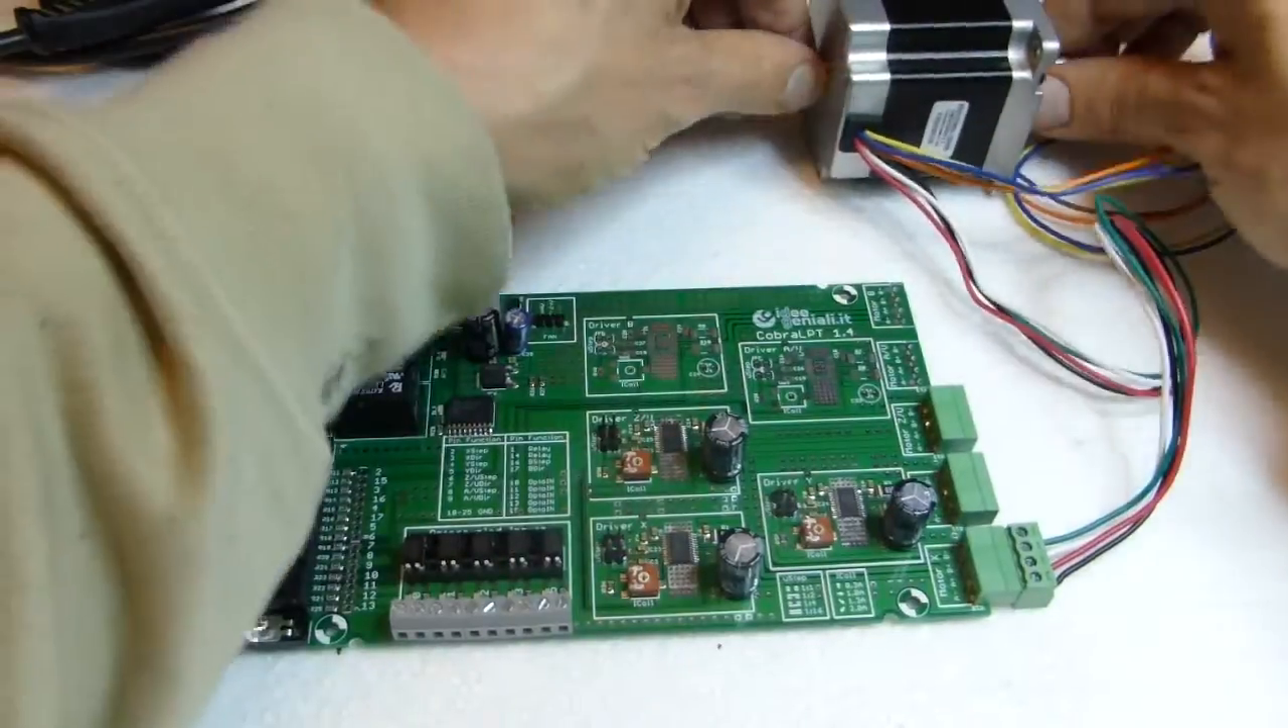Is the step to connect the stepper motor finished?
Yes.